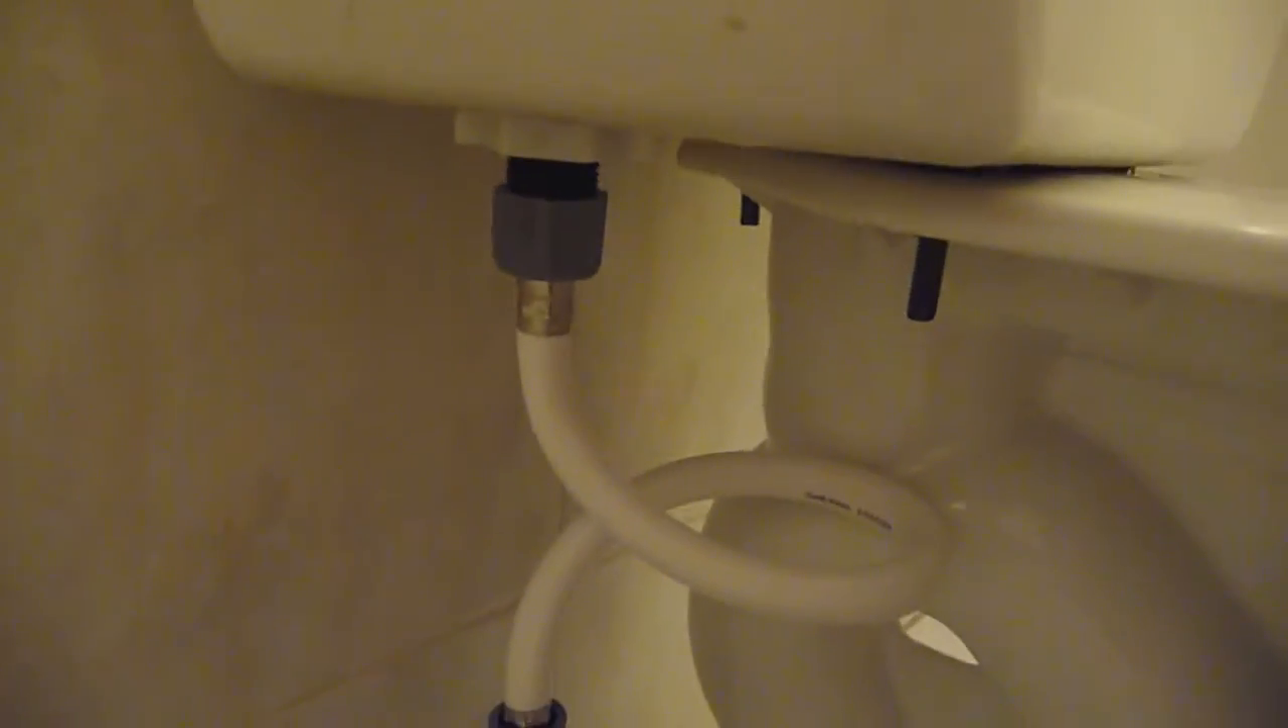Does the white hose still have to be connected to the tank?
No.